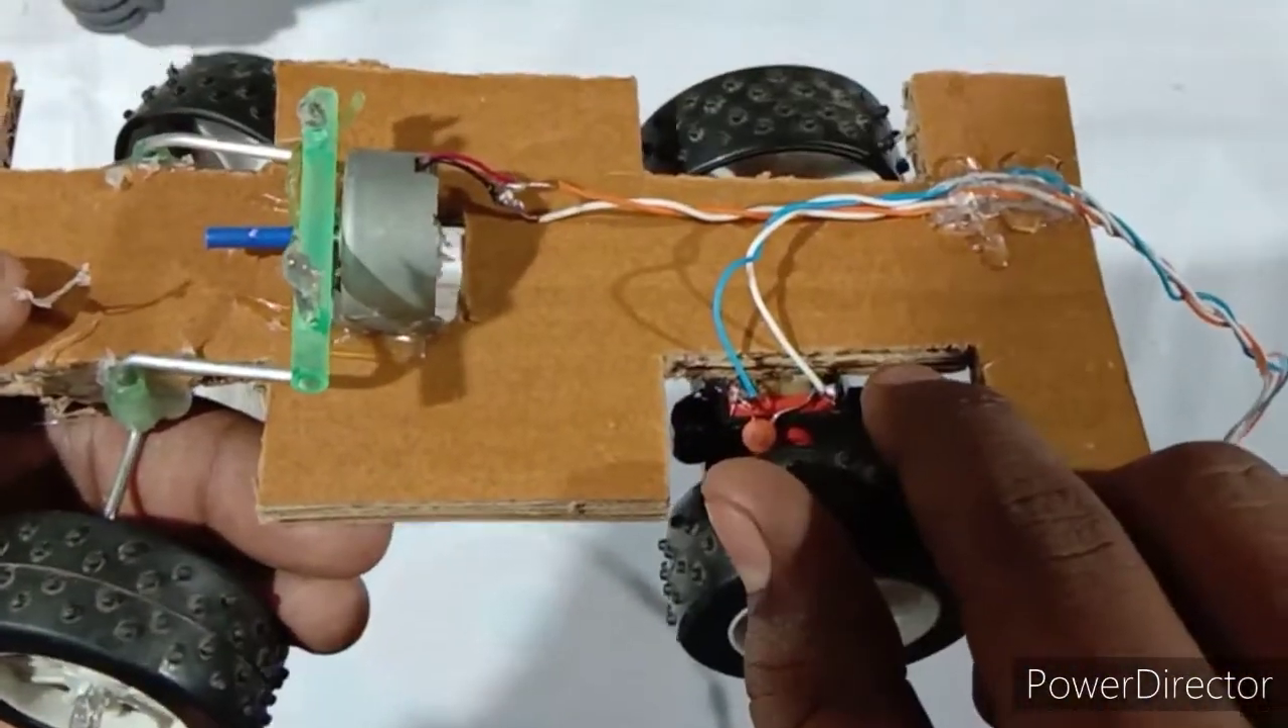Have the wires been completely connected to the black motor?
Yes.